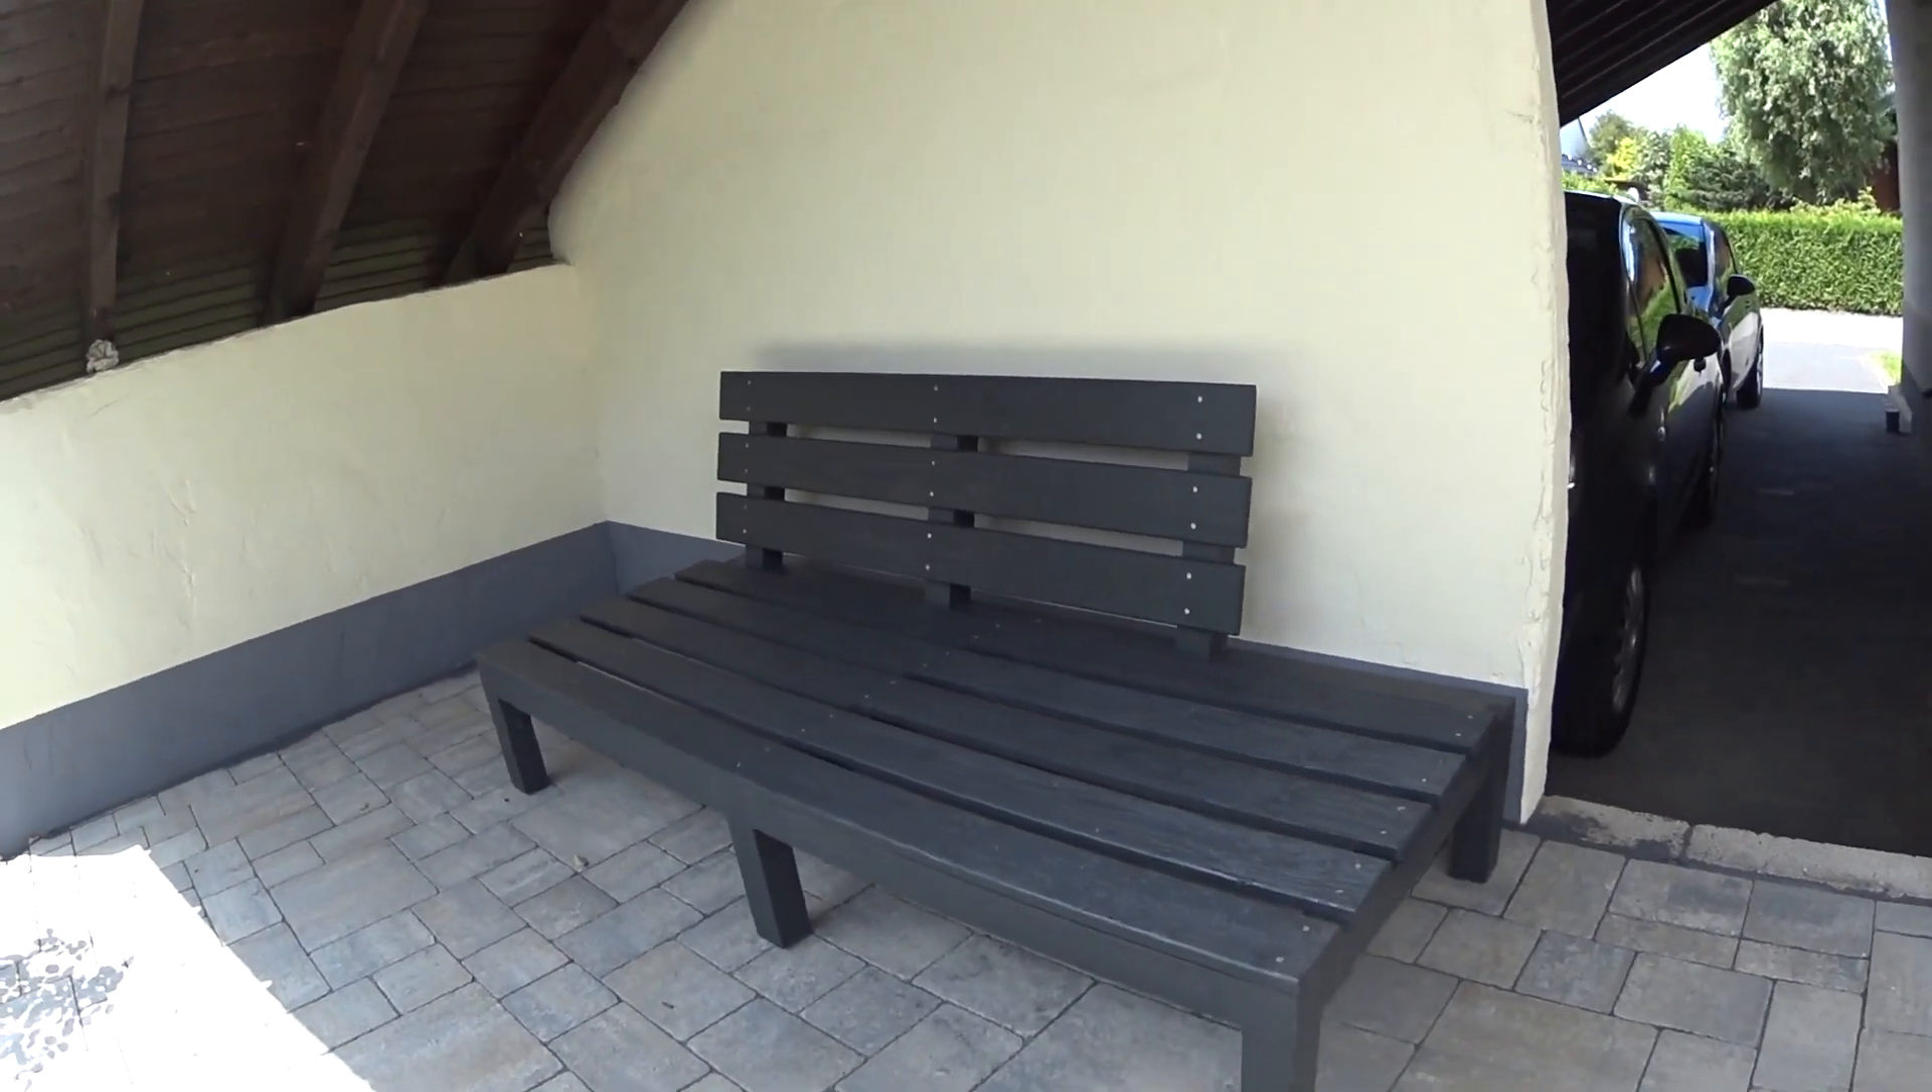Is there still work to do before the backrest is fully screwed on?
No.